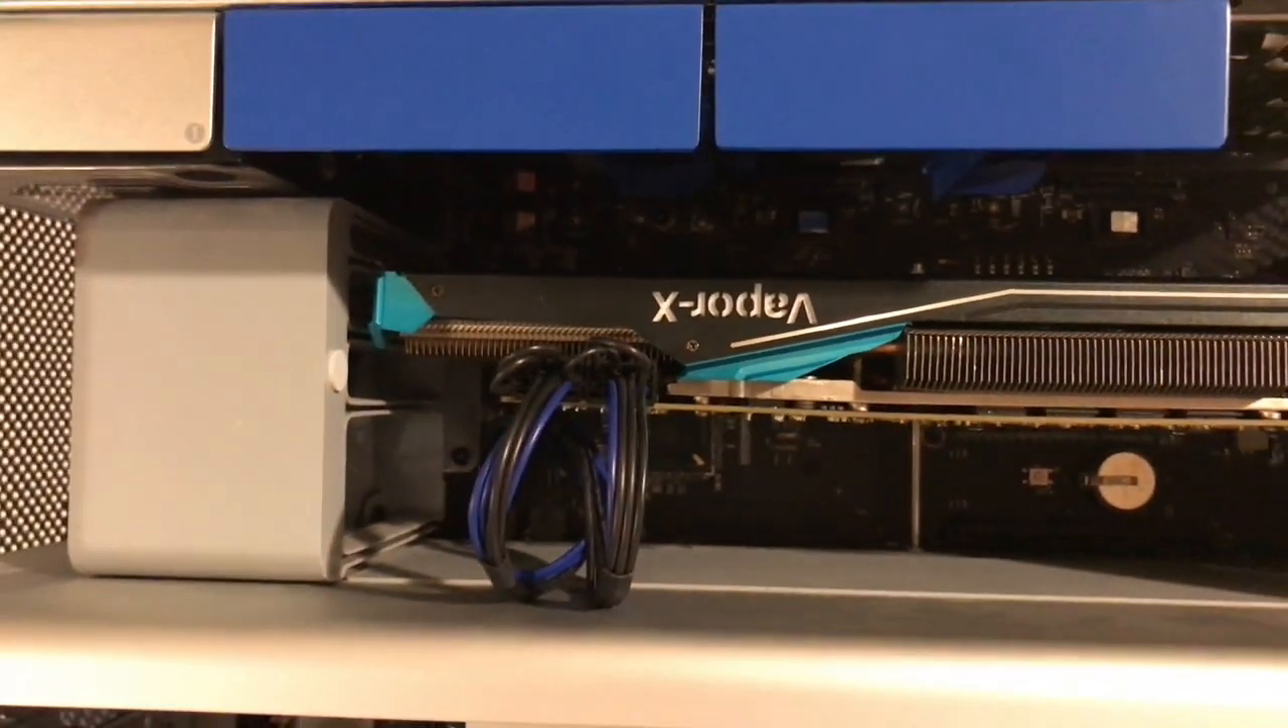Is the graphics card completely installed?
Yes.